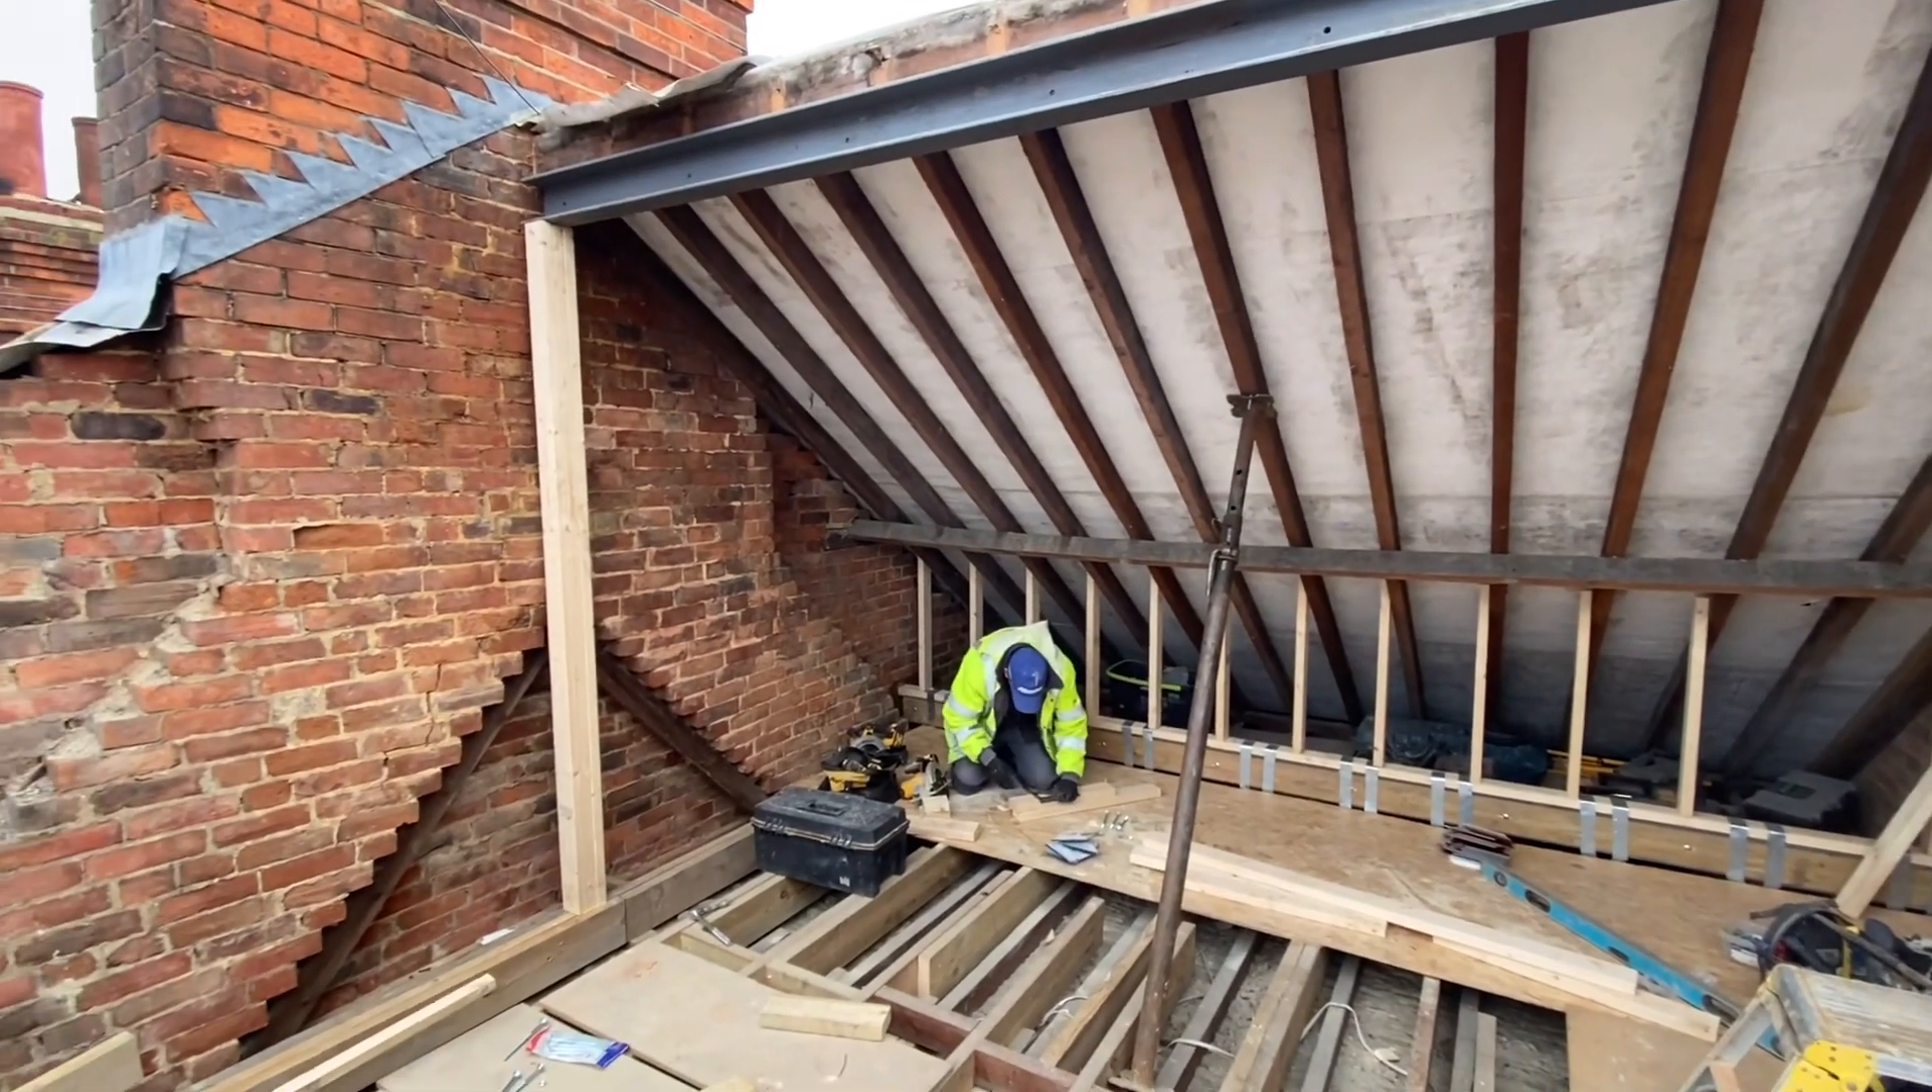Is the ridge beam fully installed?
Yes.